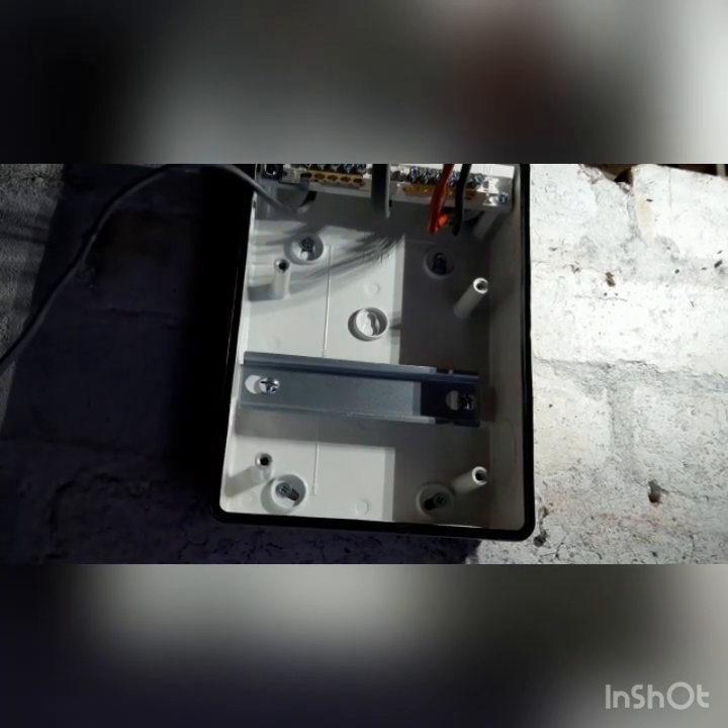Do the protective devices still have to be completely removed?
No.